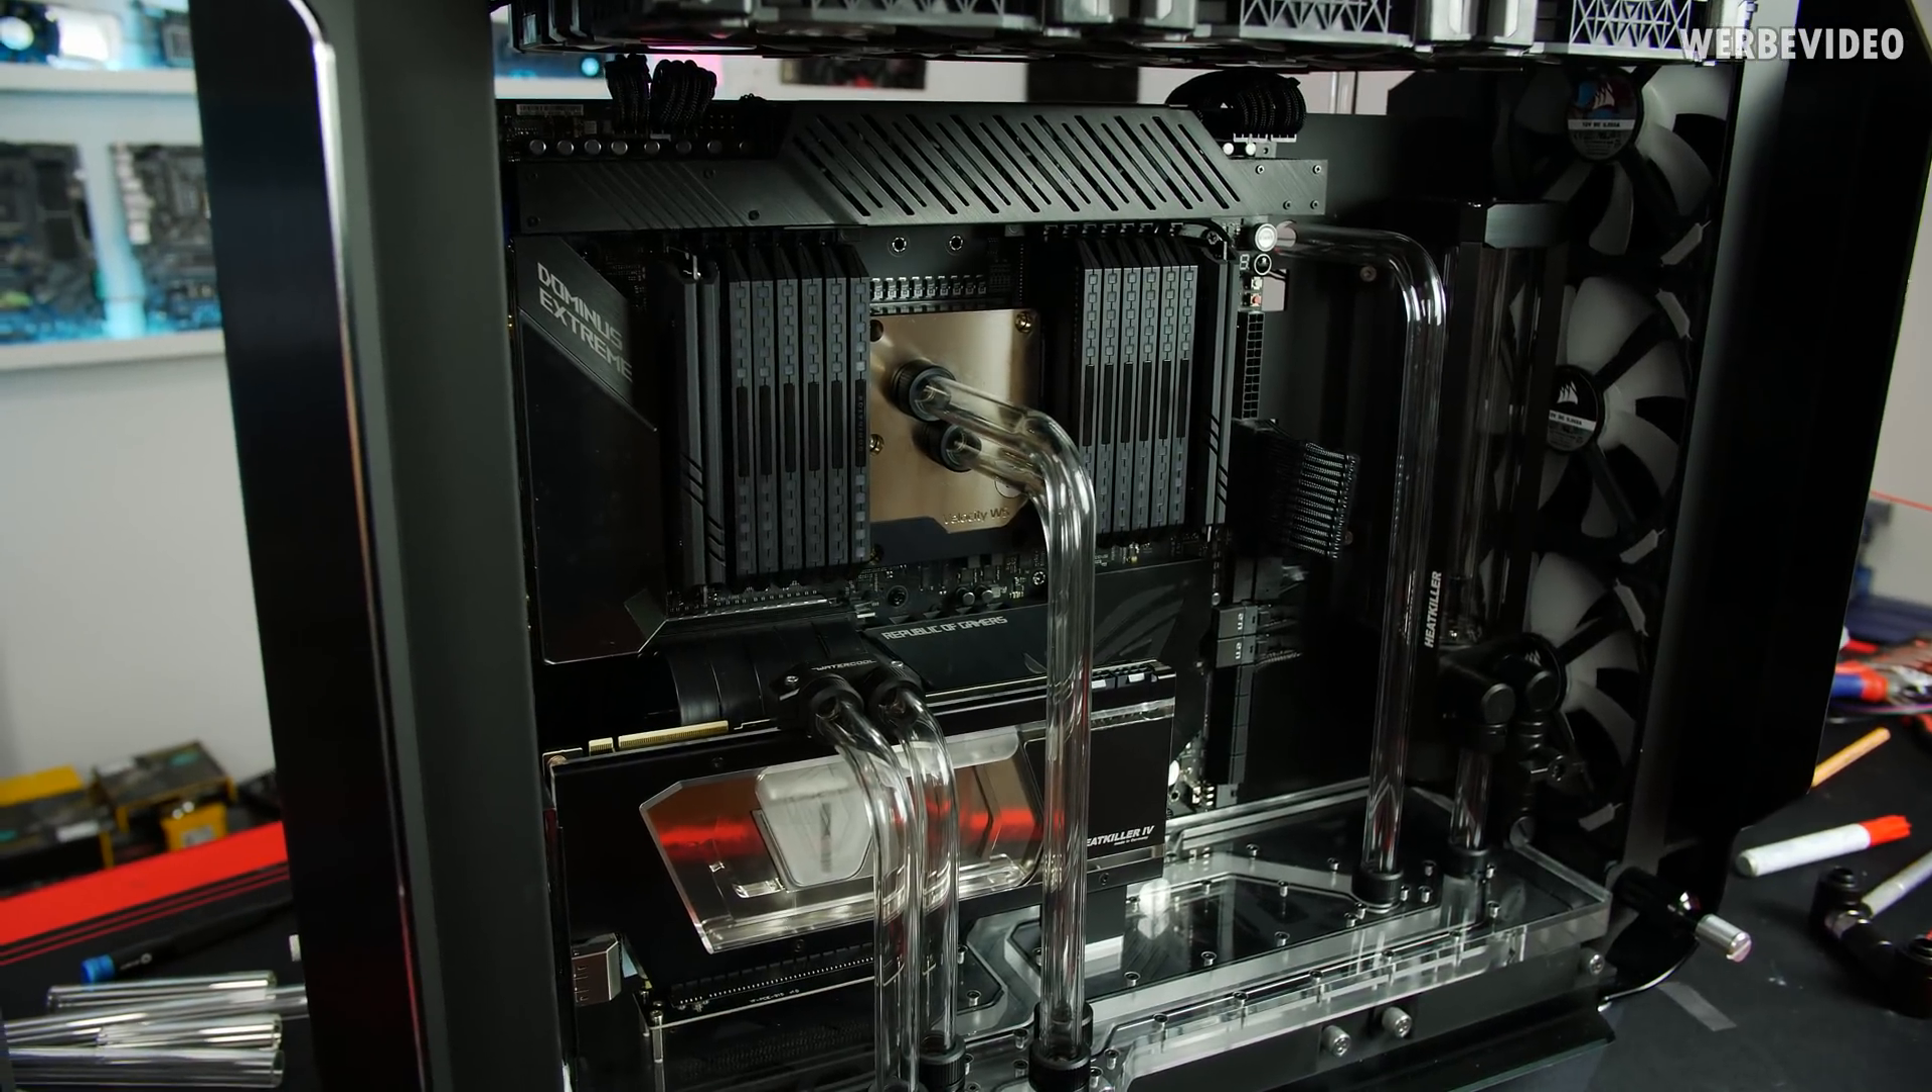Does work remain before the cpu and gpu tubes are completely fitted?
No.